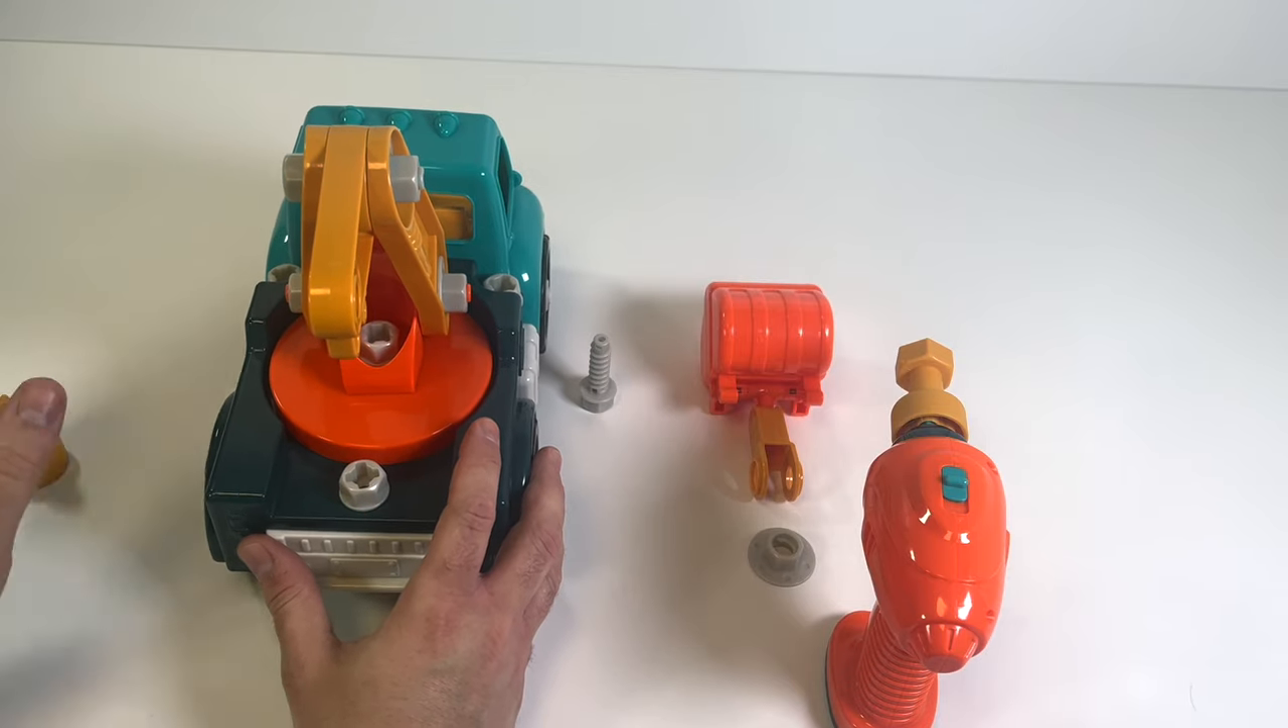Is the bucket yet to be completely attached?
Yes.